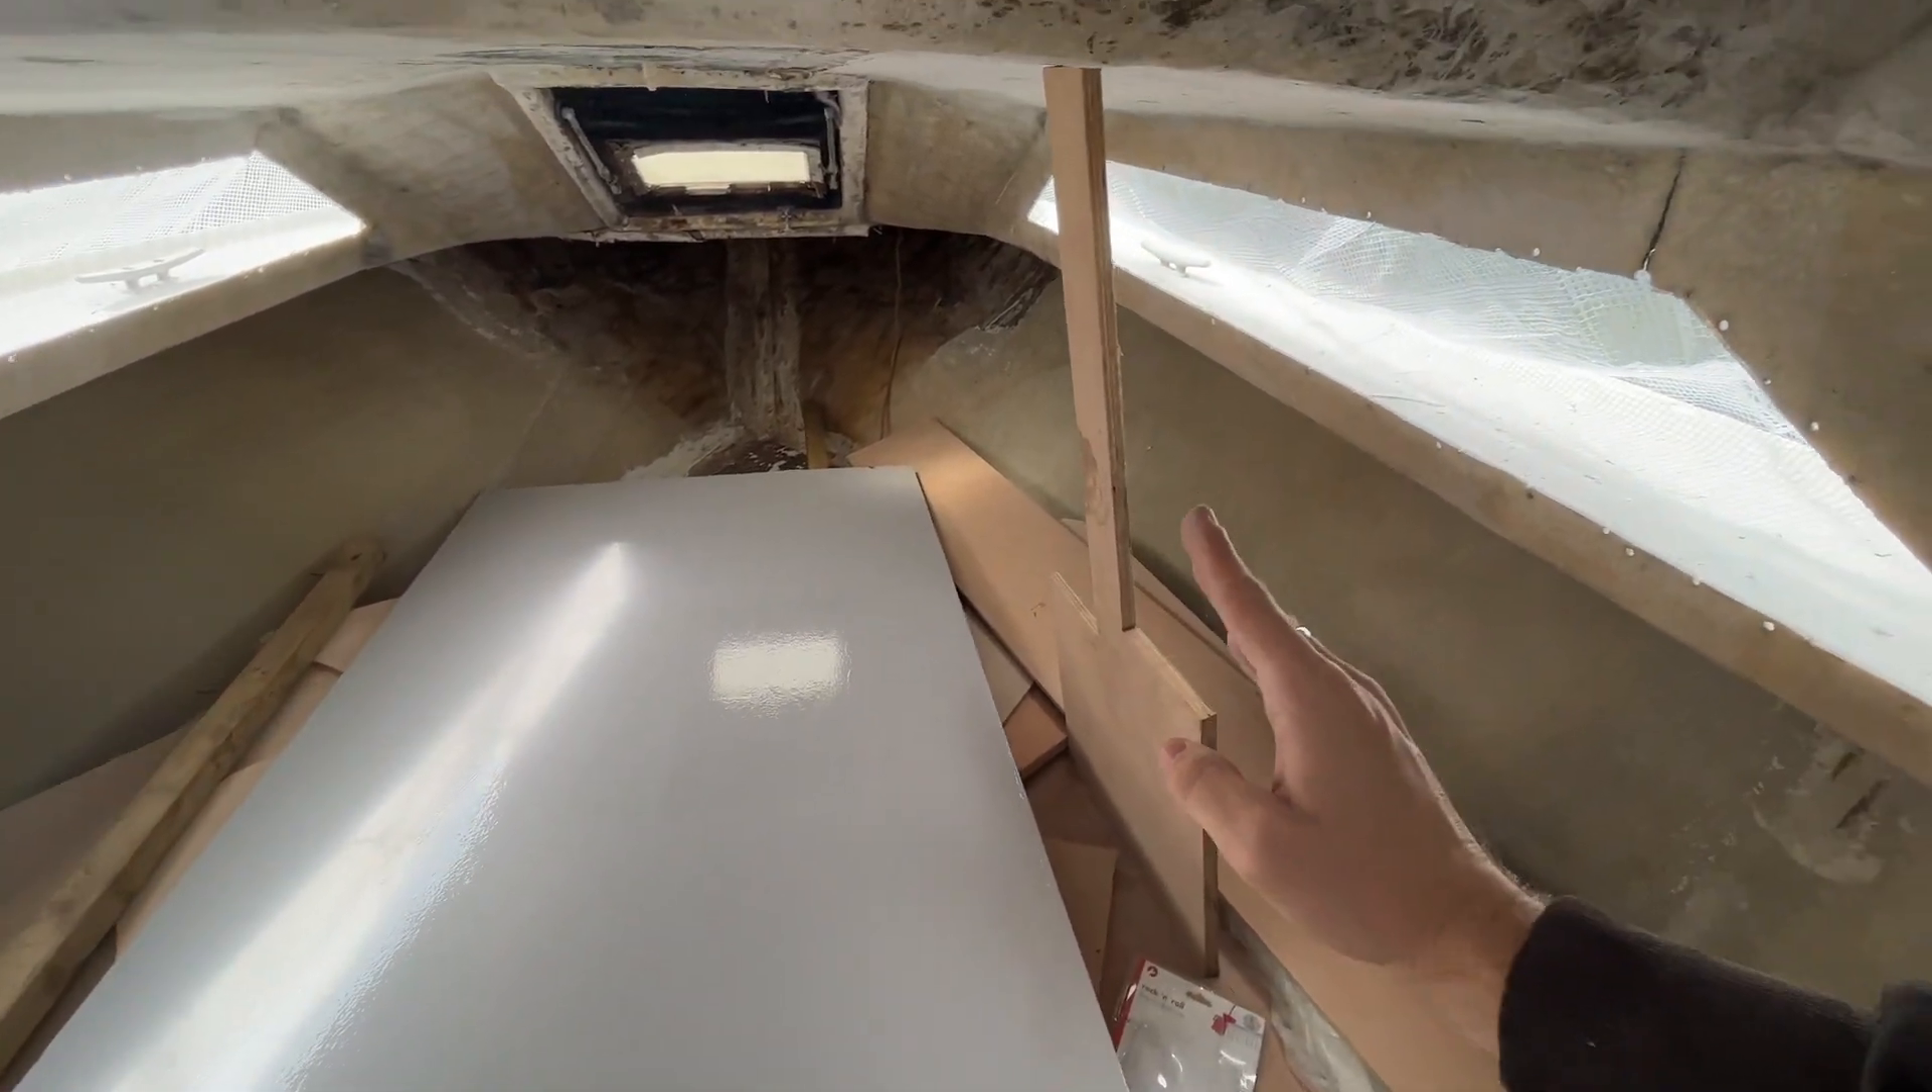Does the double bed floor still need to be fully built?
Yes.